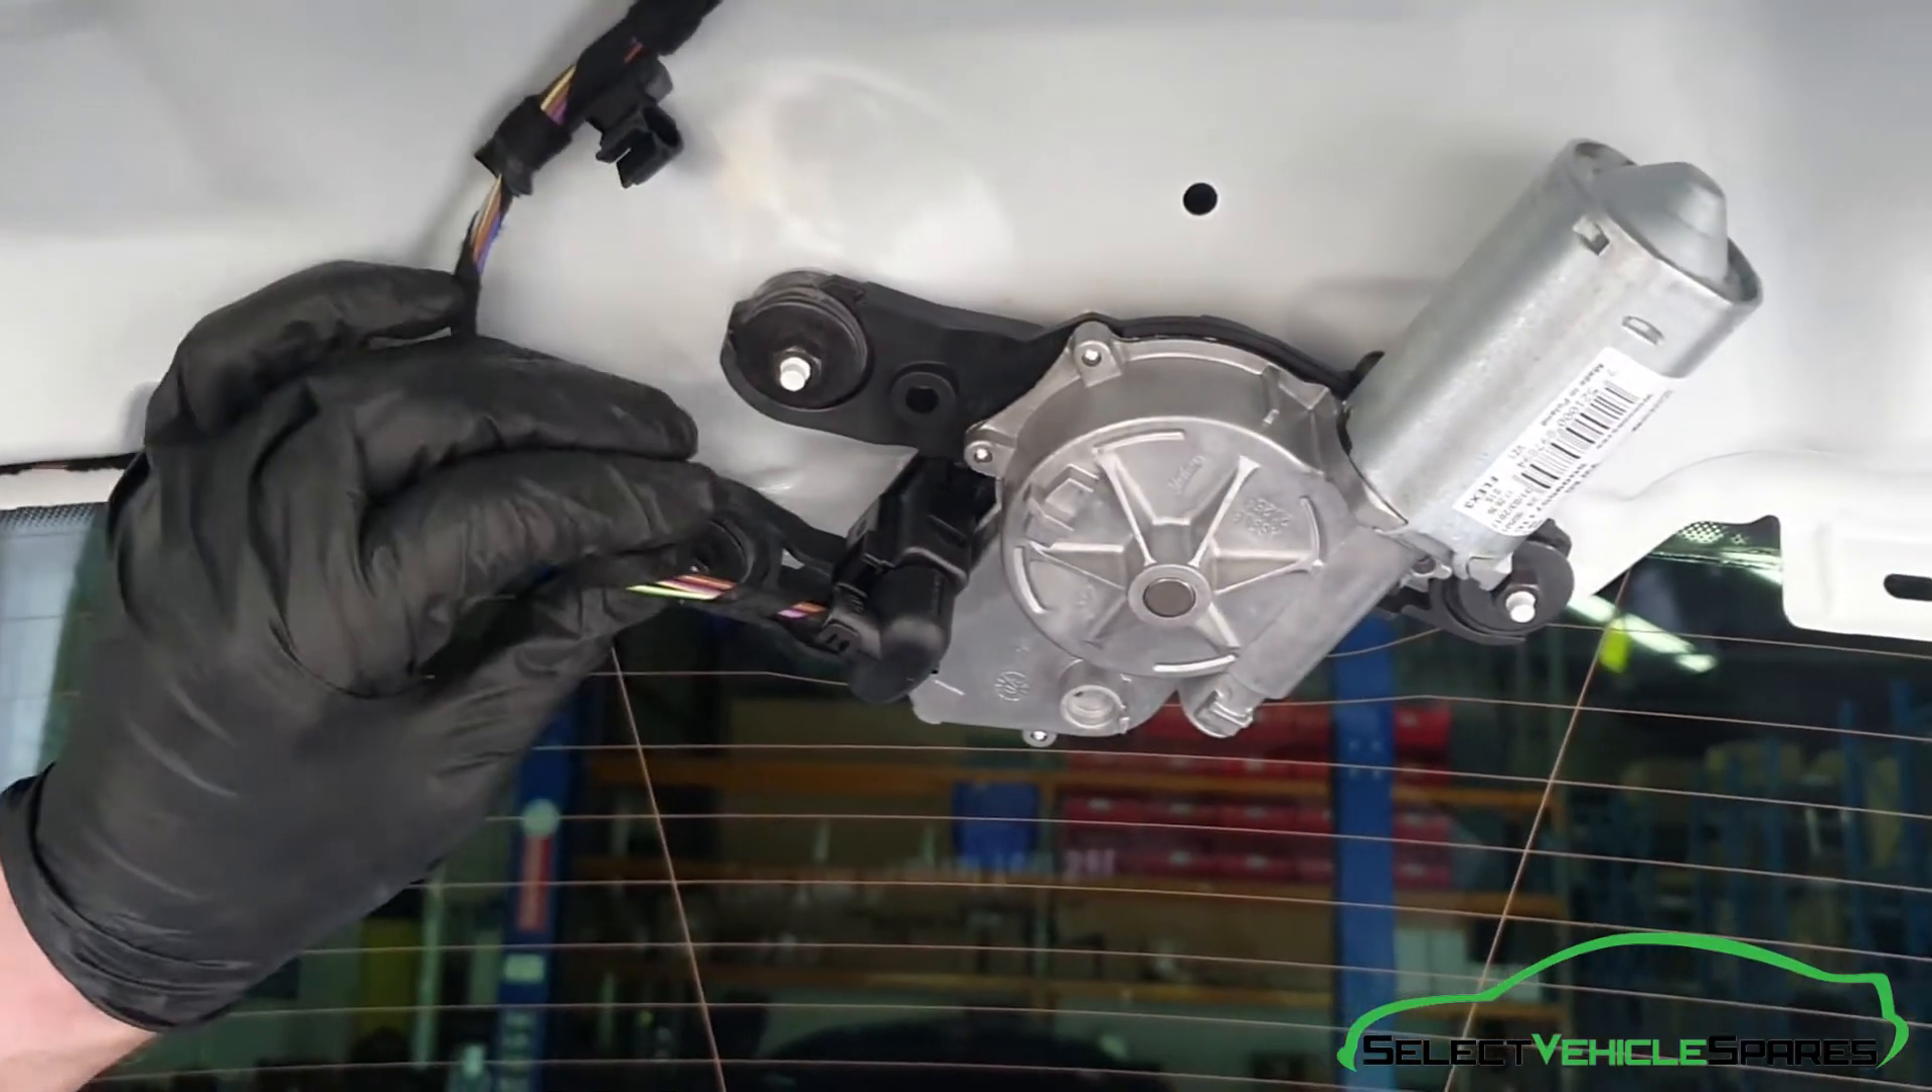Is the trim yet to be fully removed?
No.